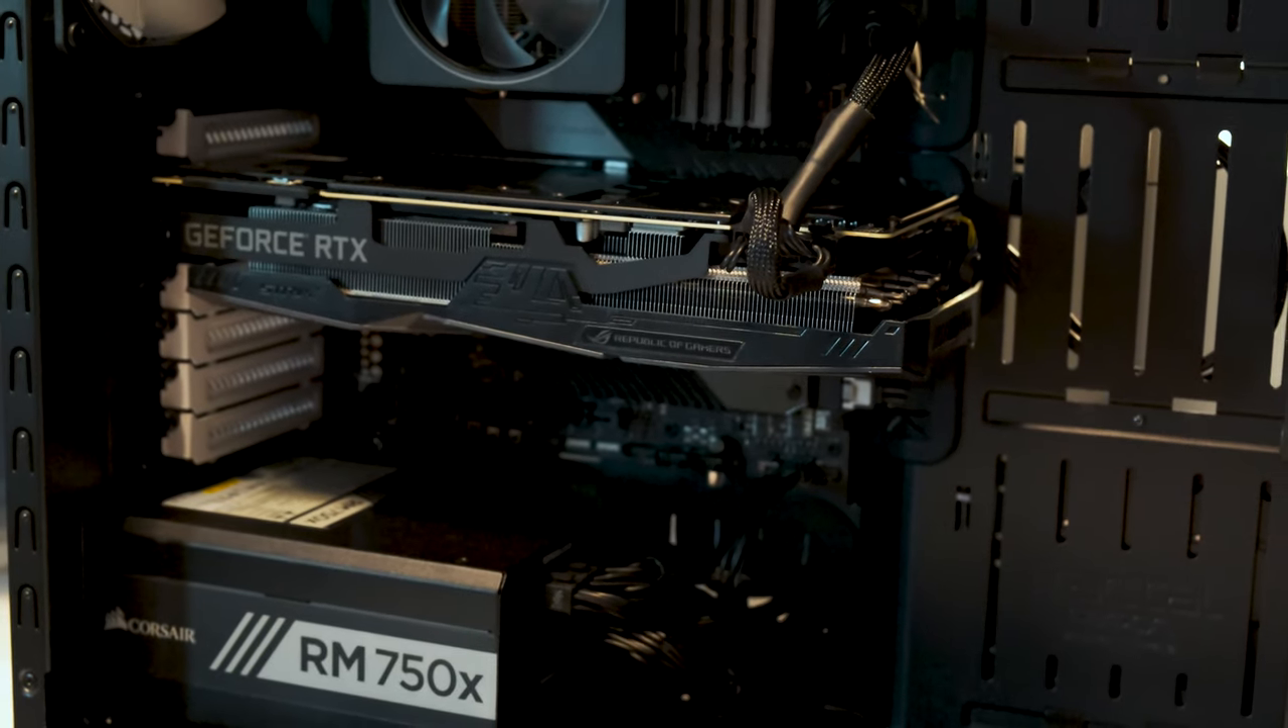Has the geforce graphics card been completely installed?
Yes.